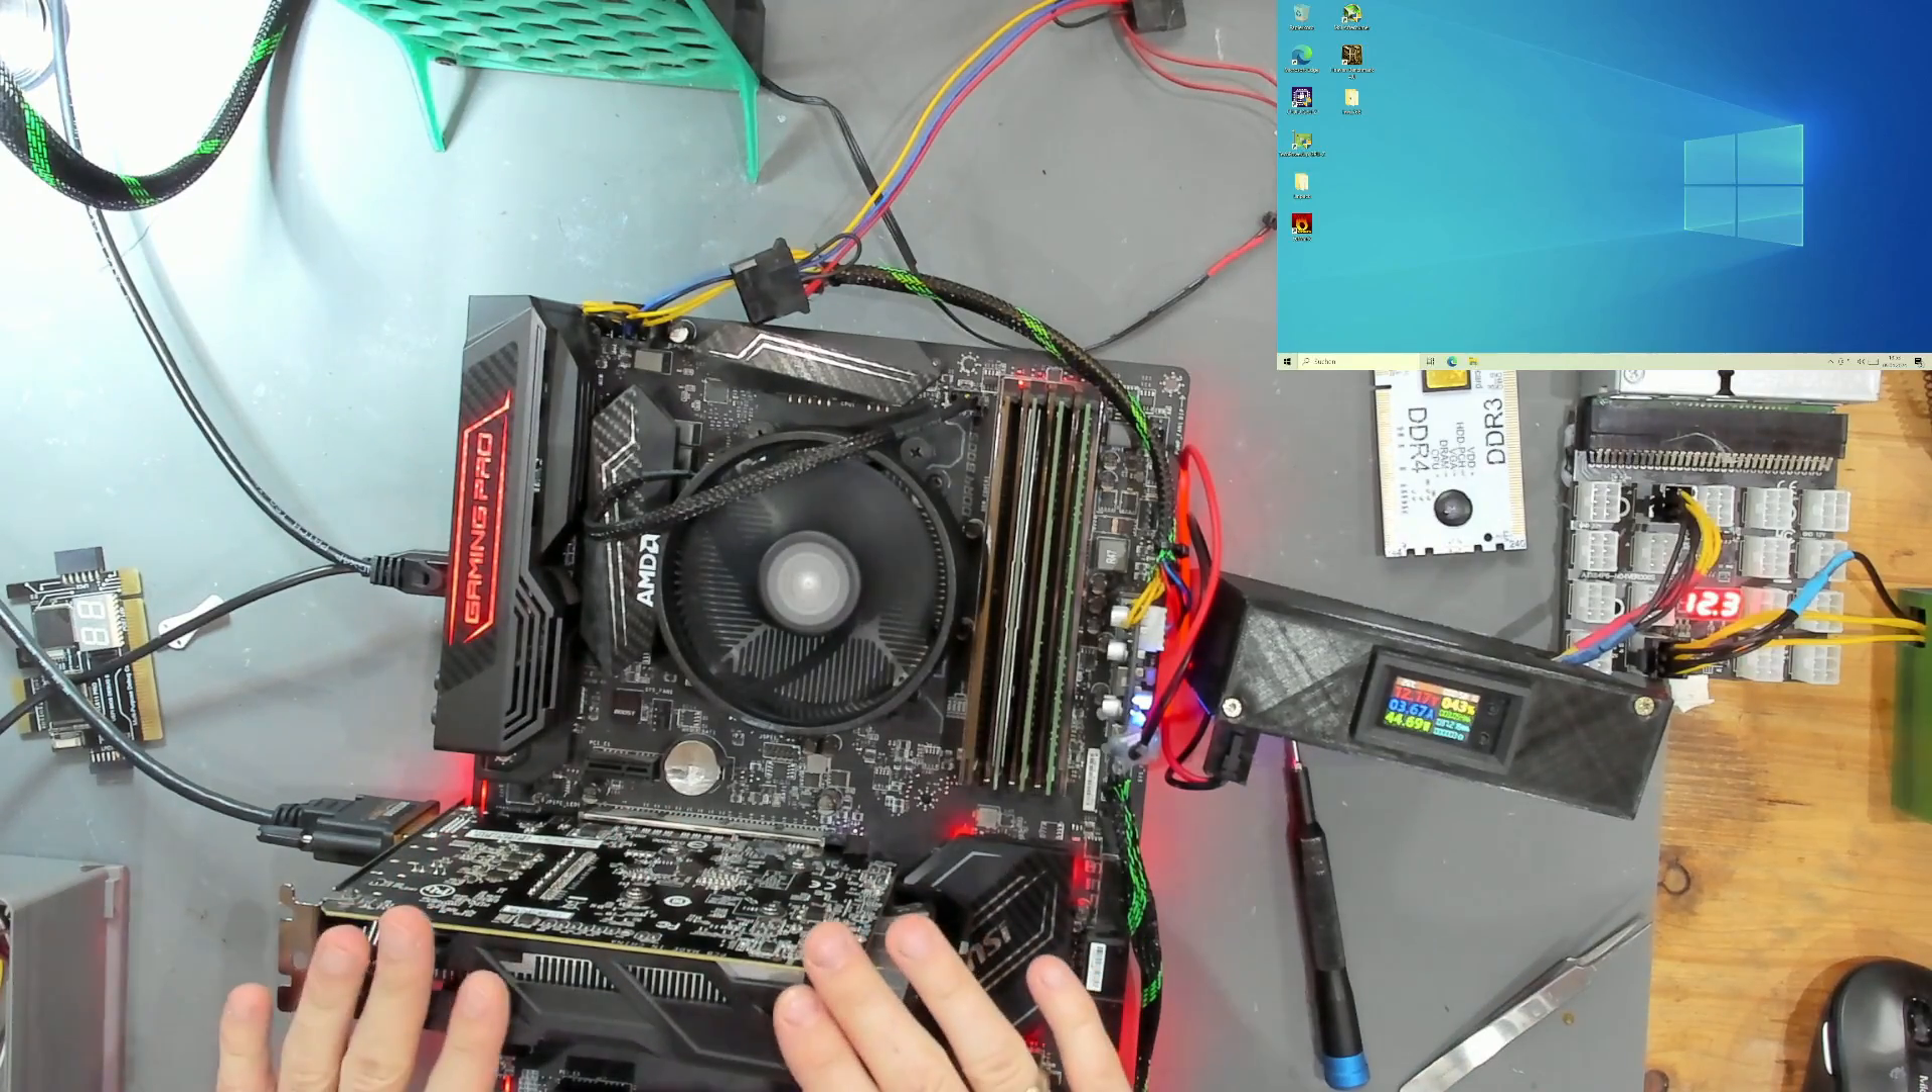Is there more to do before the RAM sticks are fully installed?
No.